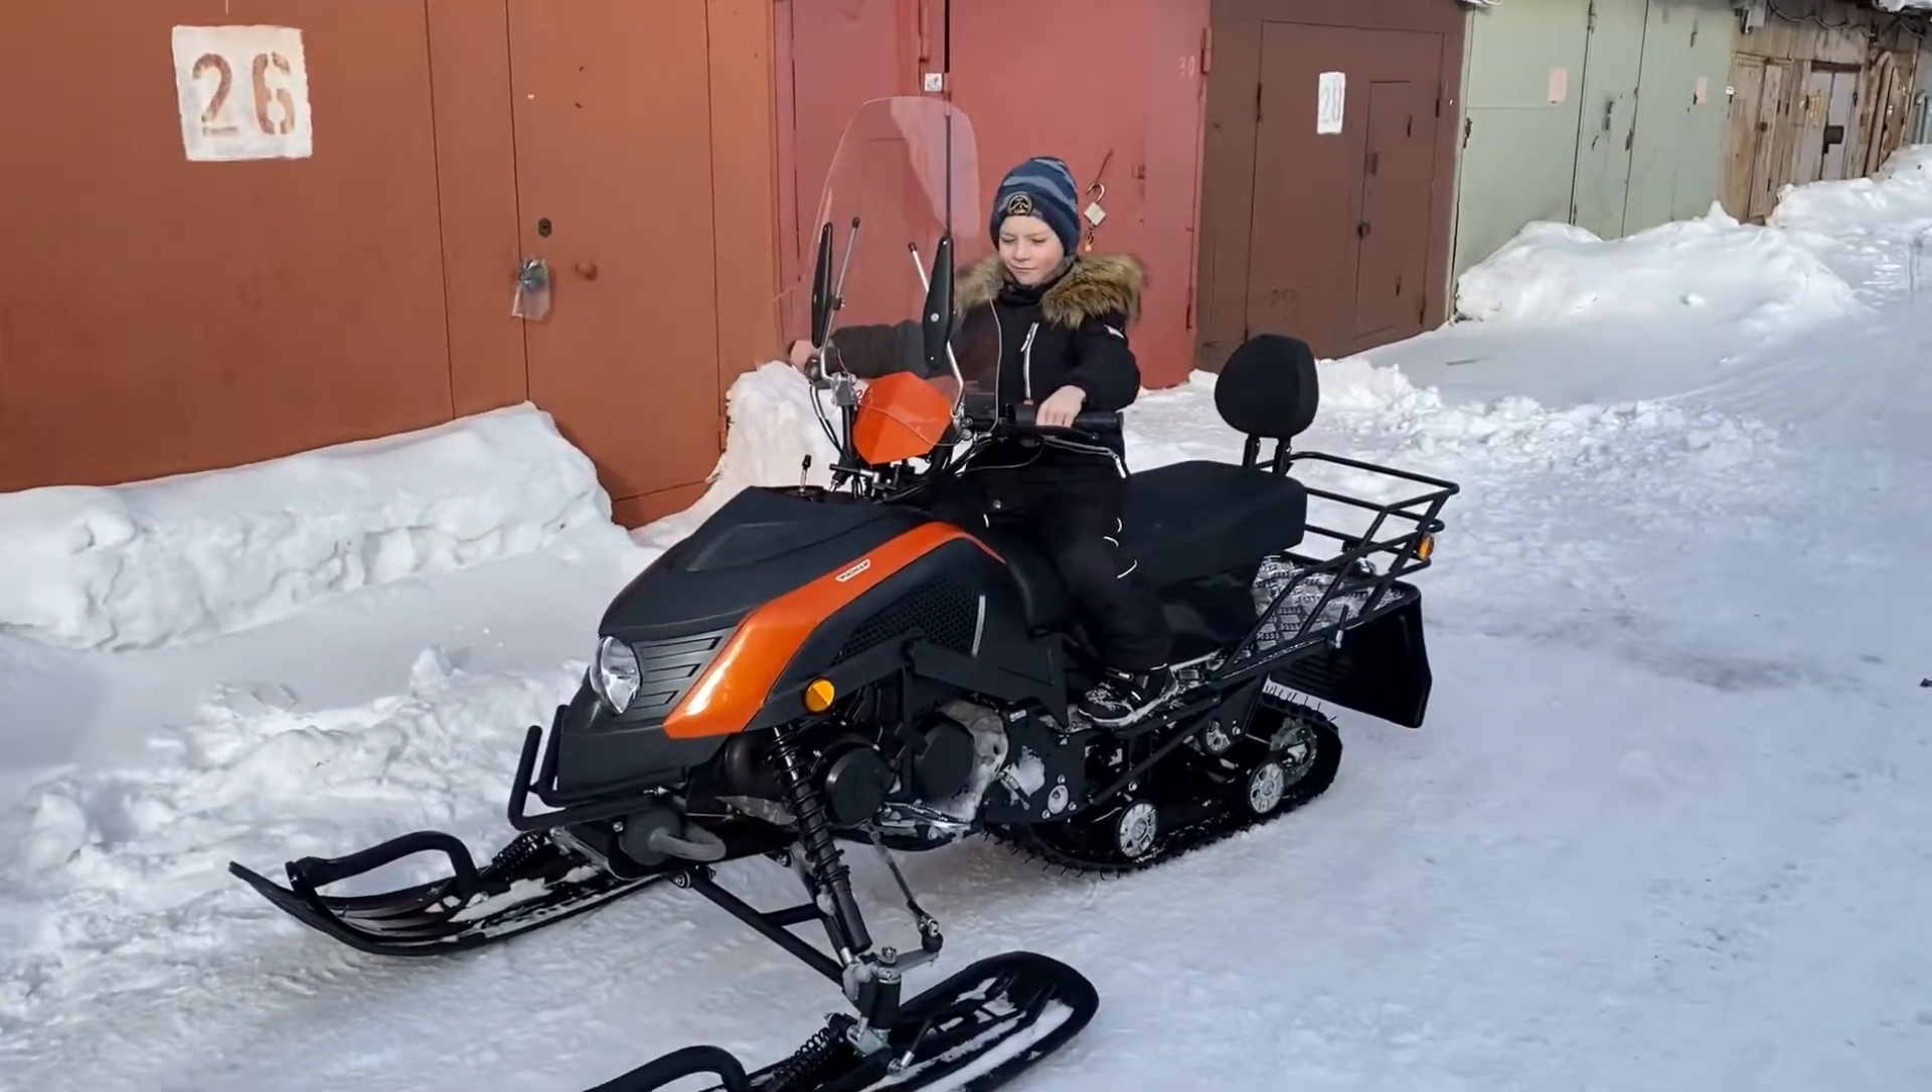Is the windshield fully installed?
Yes.